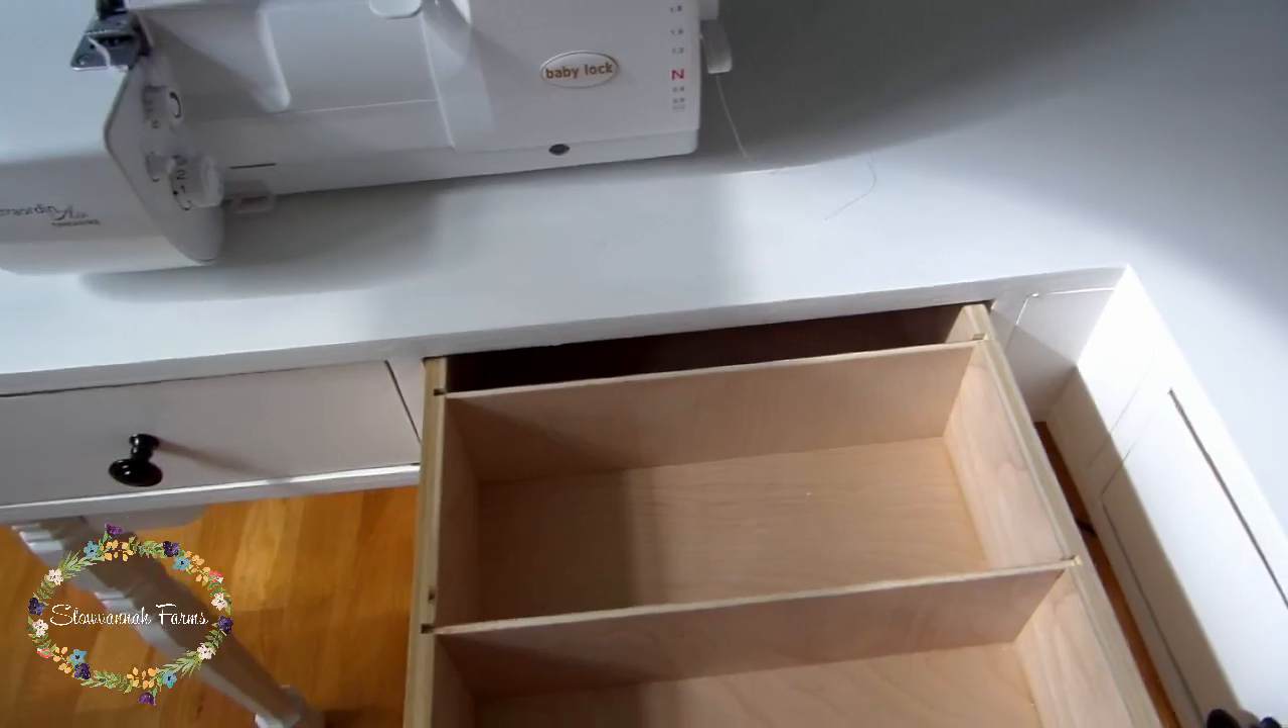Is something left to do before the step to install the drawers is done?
No.